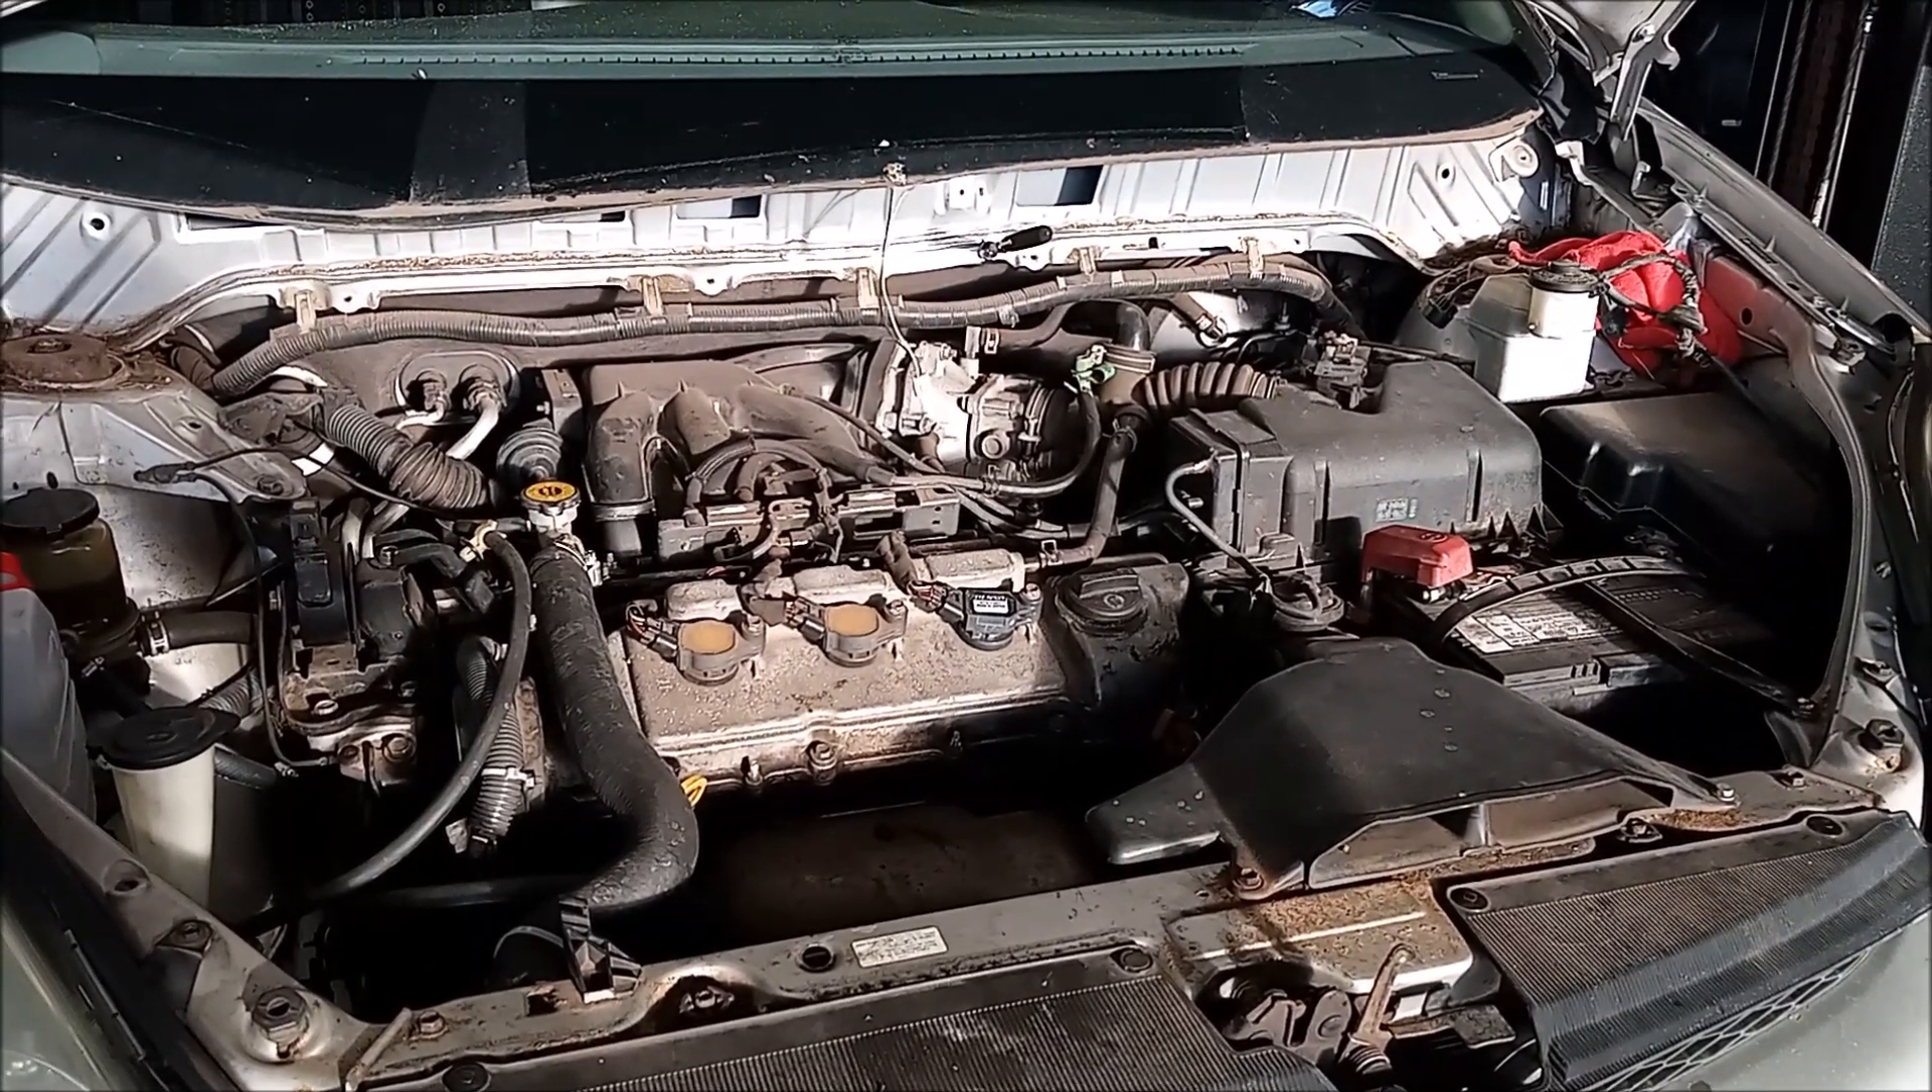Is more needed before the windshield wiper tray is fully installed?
Yes.